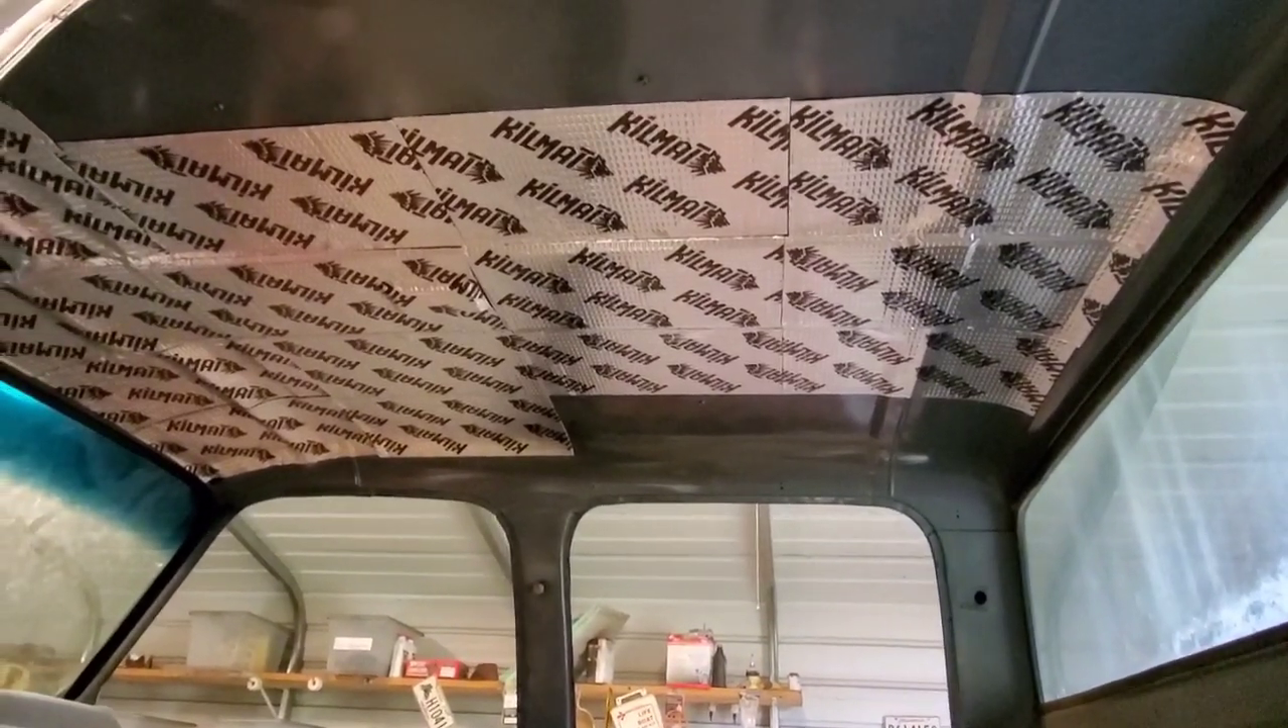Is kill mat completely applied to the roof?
No.